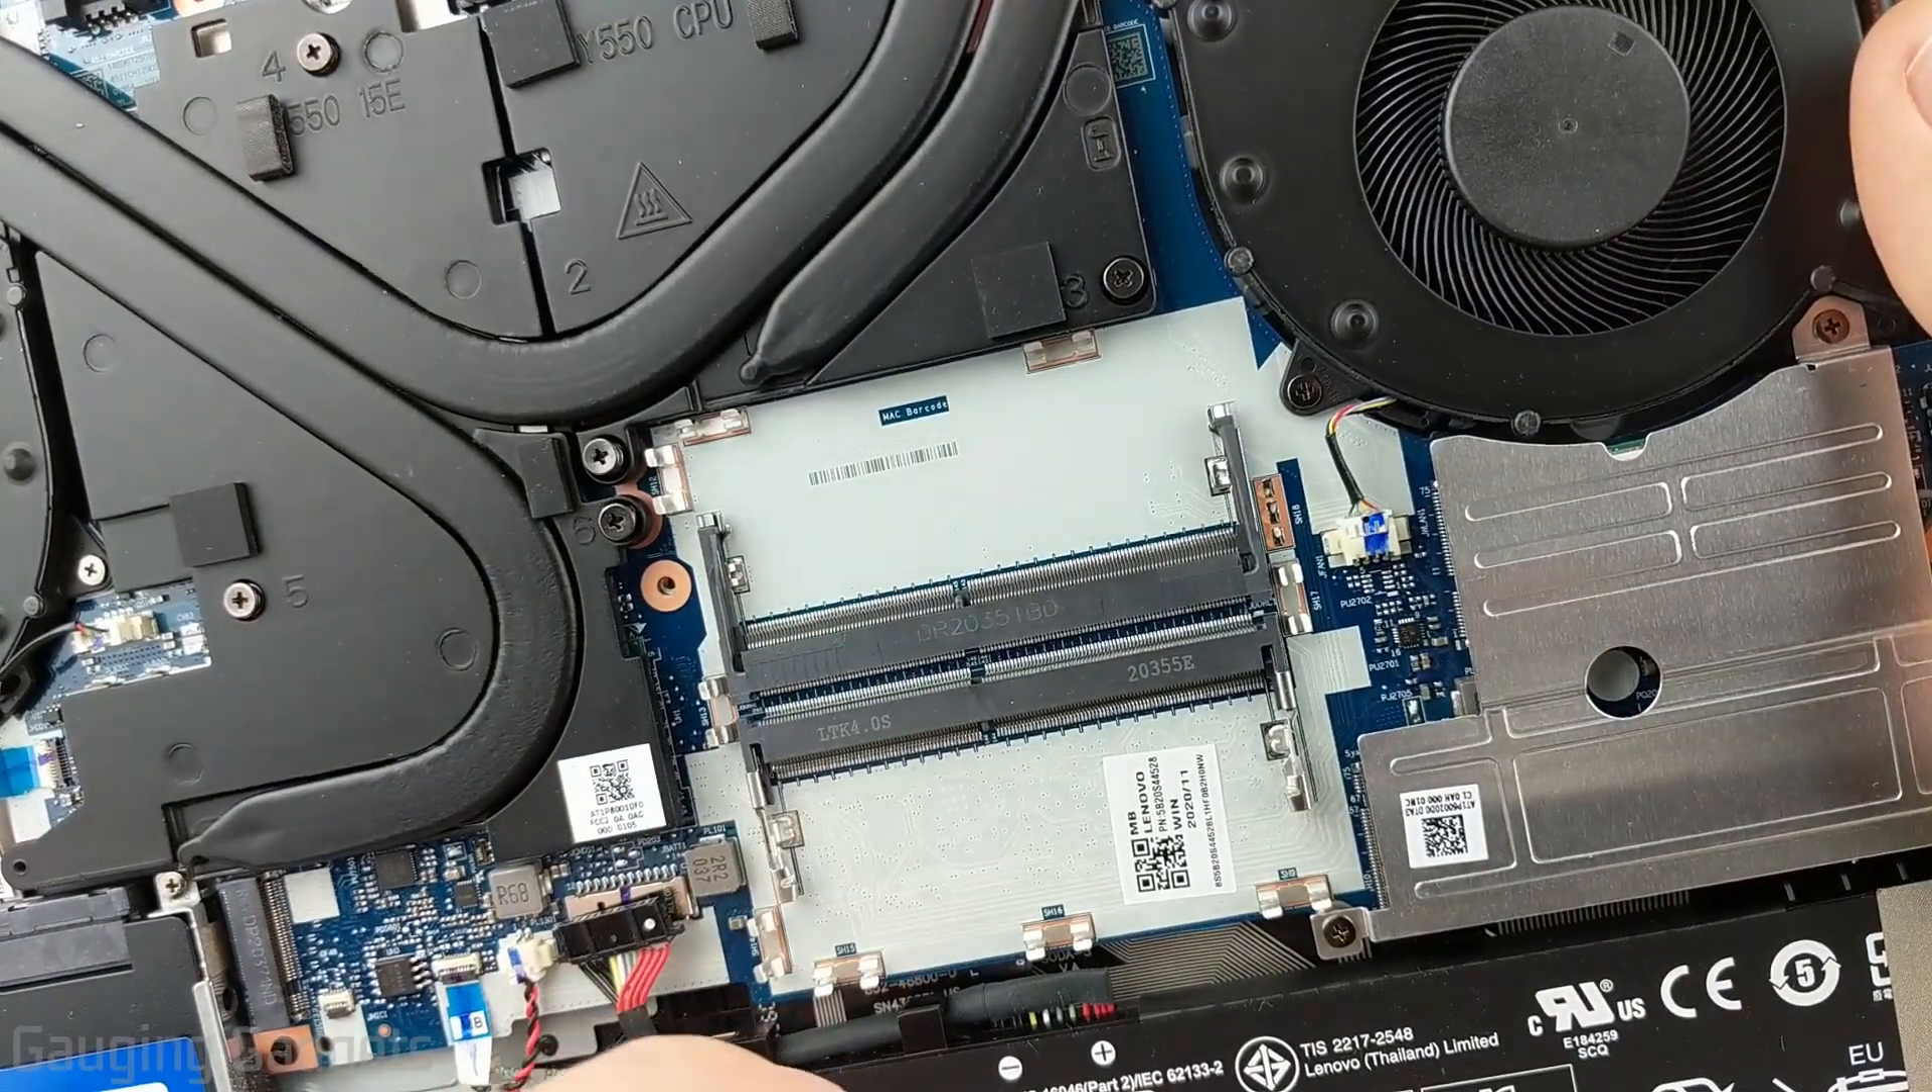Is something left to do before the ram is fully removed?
No.